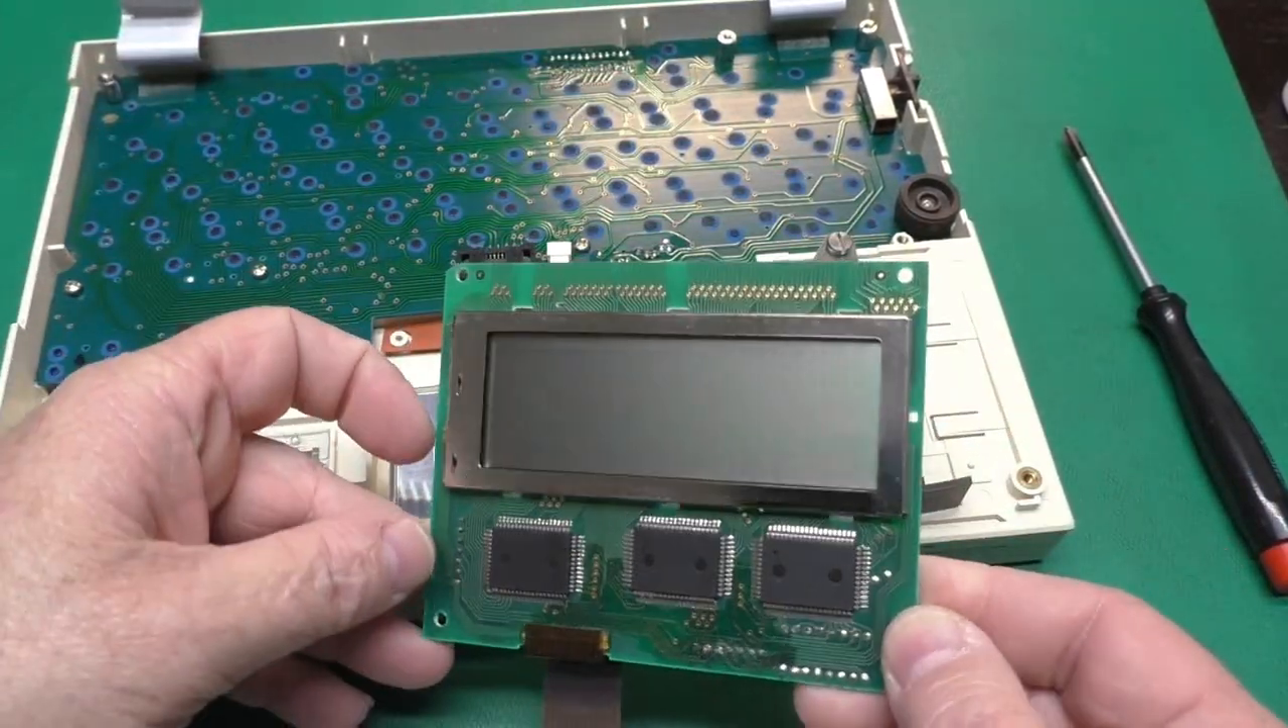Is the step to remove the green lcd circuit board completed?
Yes.